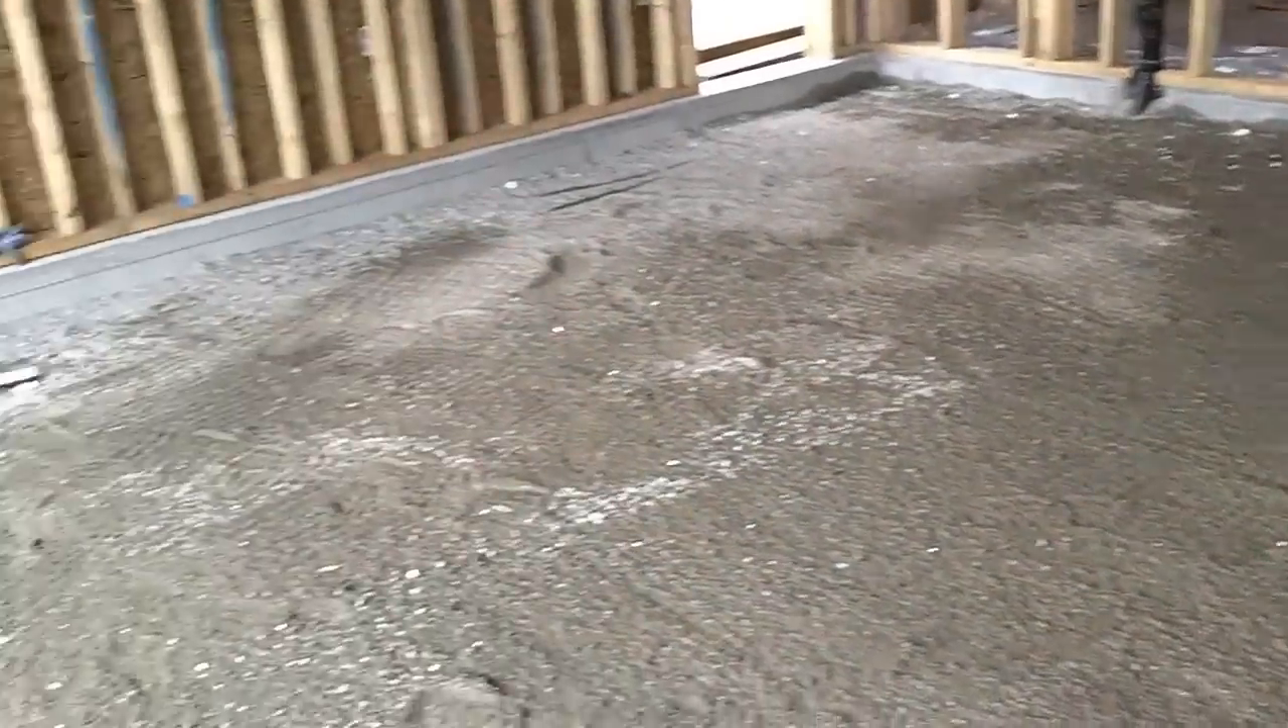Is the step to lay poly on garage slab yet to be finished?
Yes.